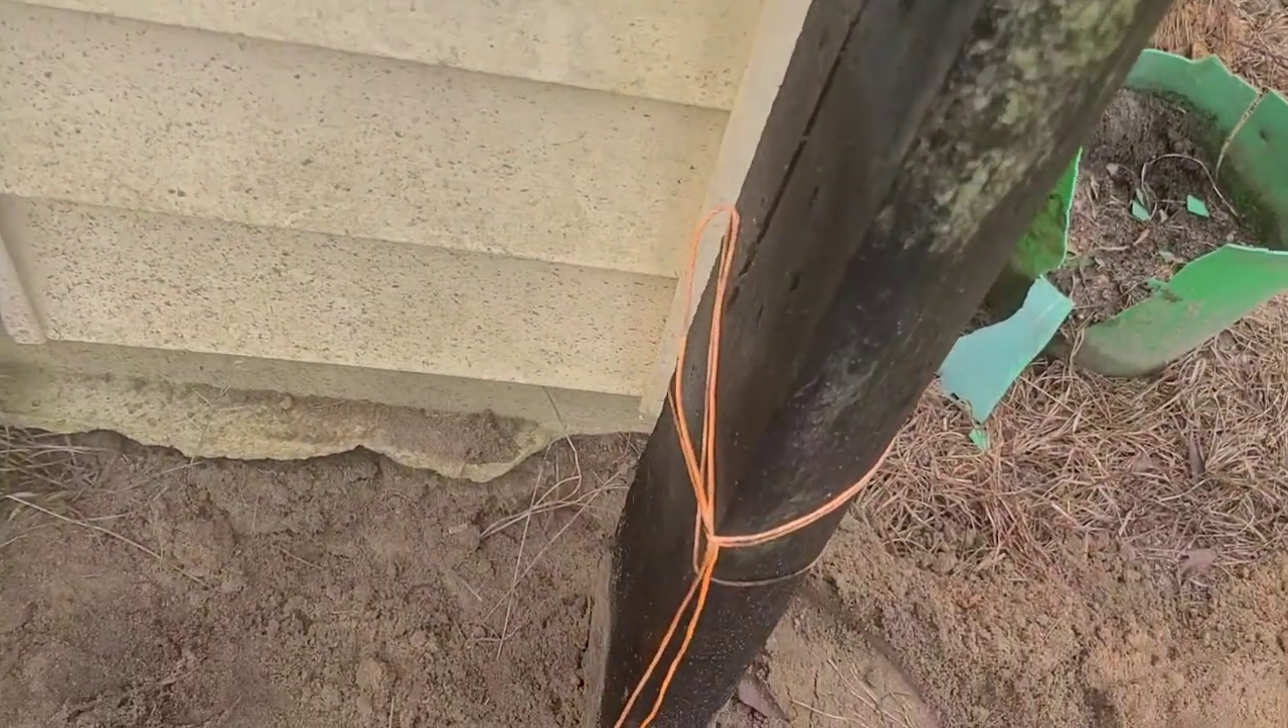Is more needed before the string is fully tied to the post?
No.